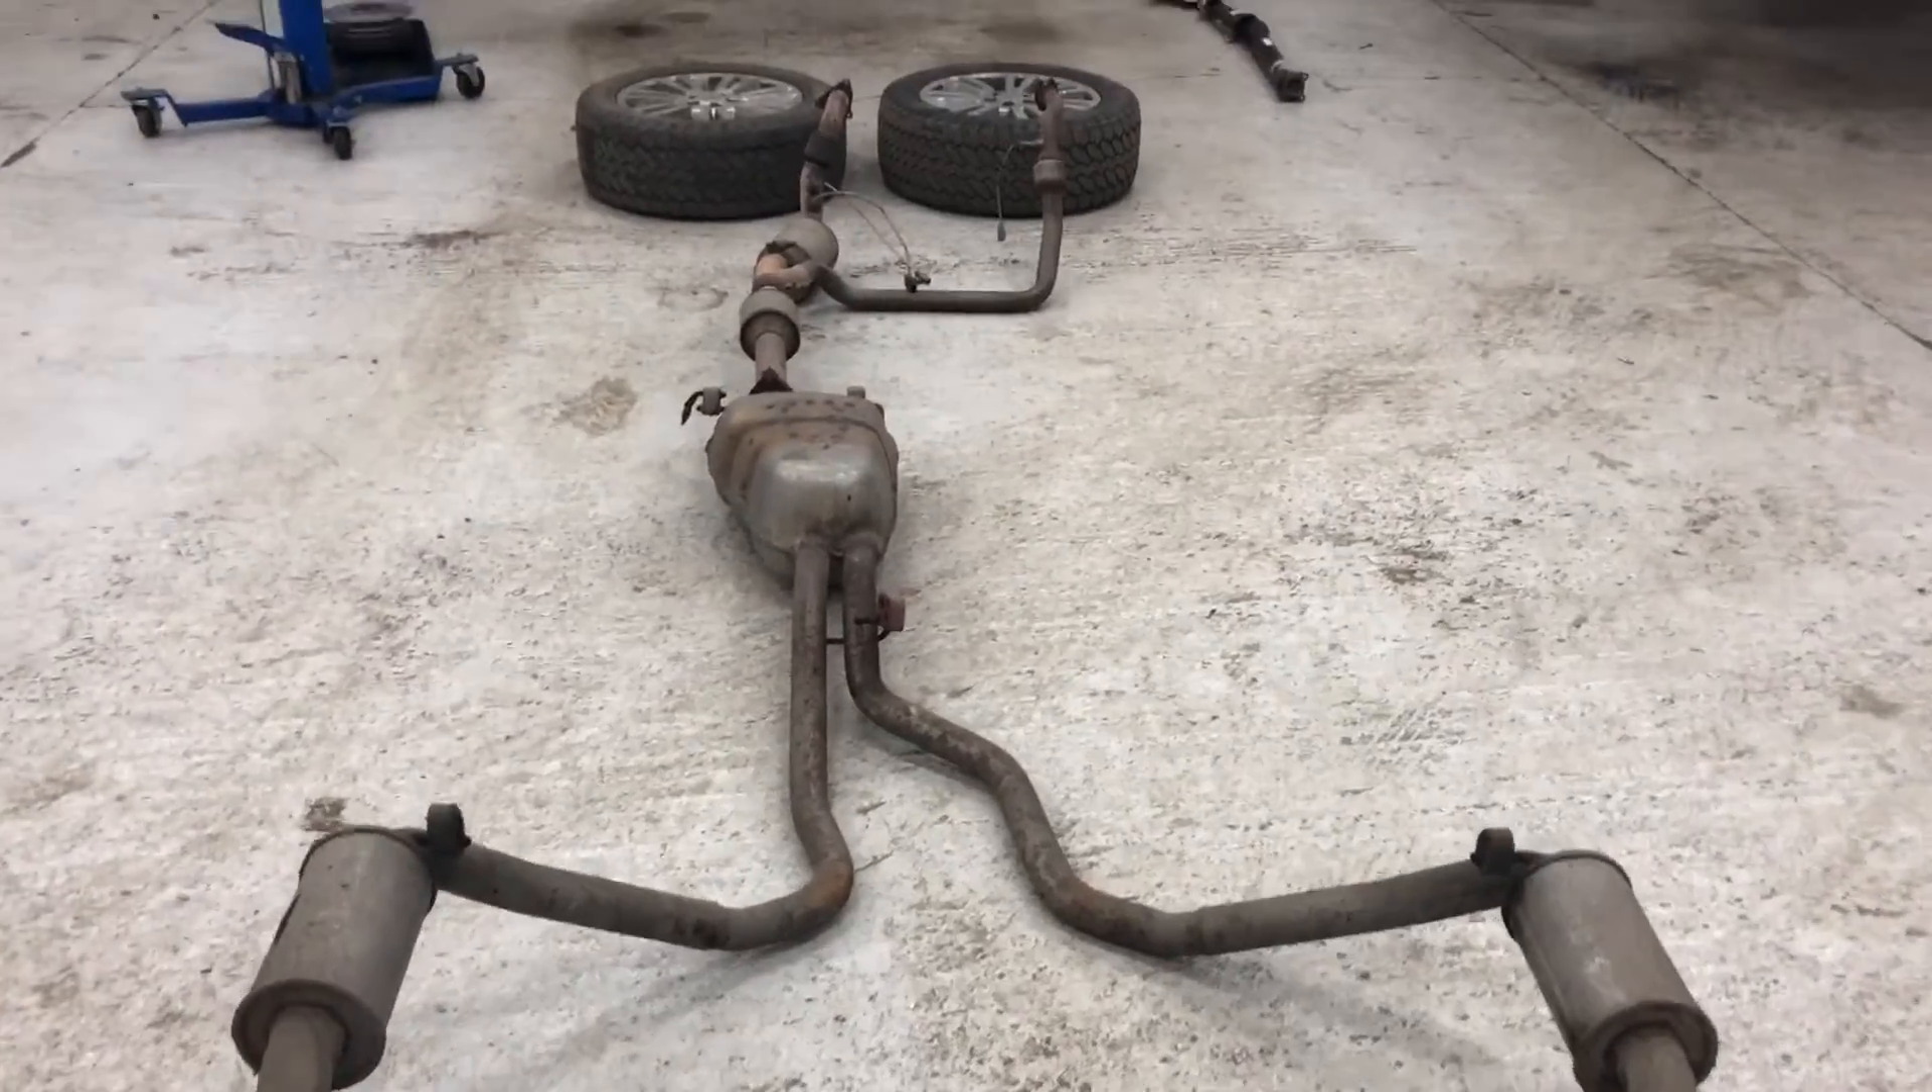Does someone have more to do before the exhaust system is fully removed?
No.